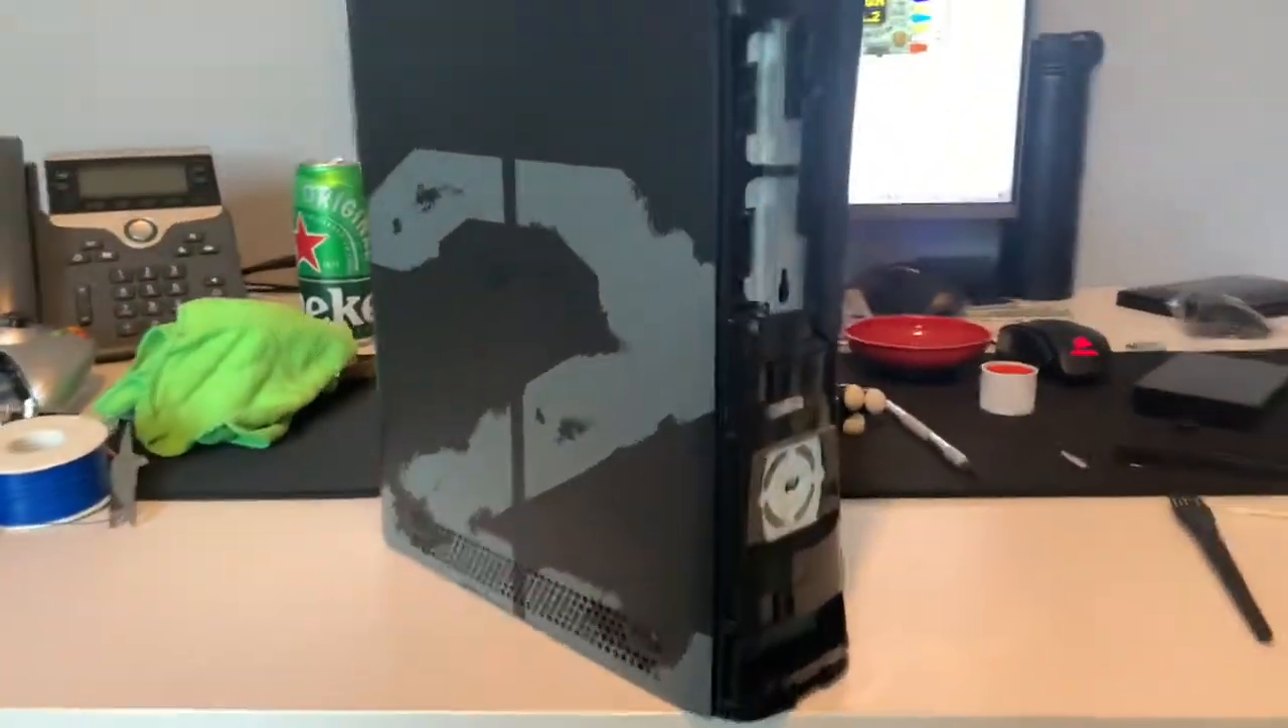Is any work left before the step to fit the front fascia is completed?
Yes.